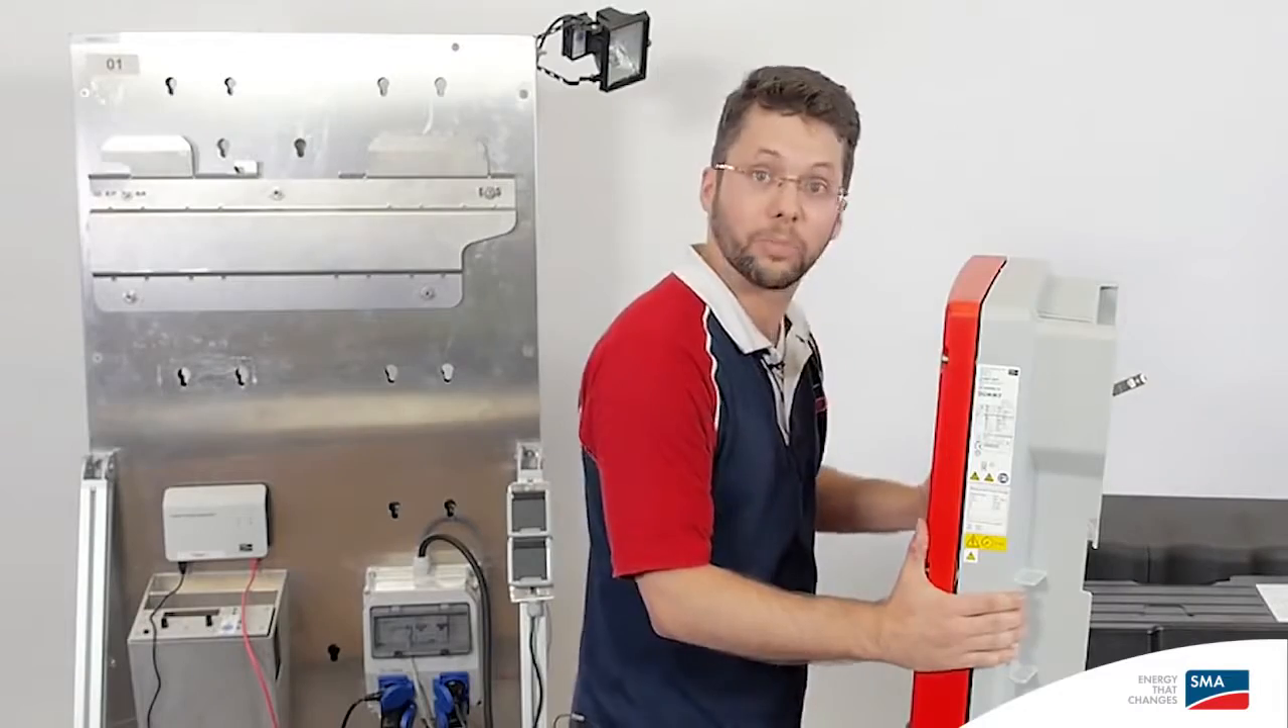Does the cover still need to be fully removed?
Yes.